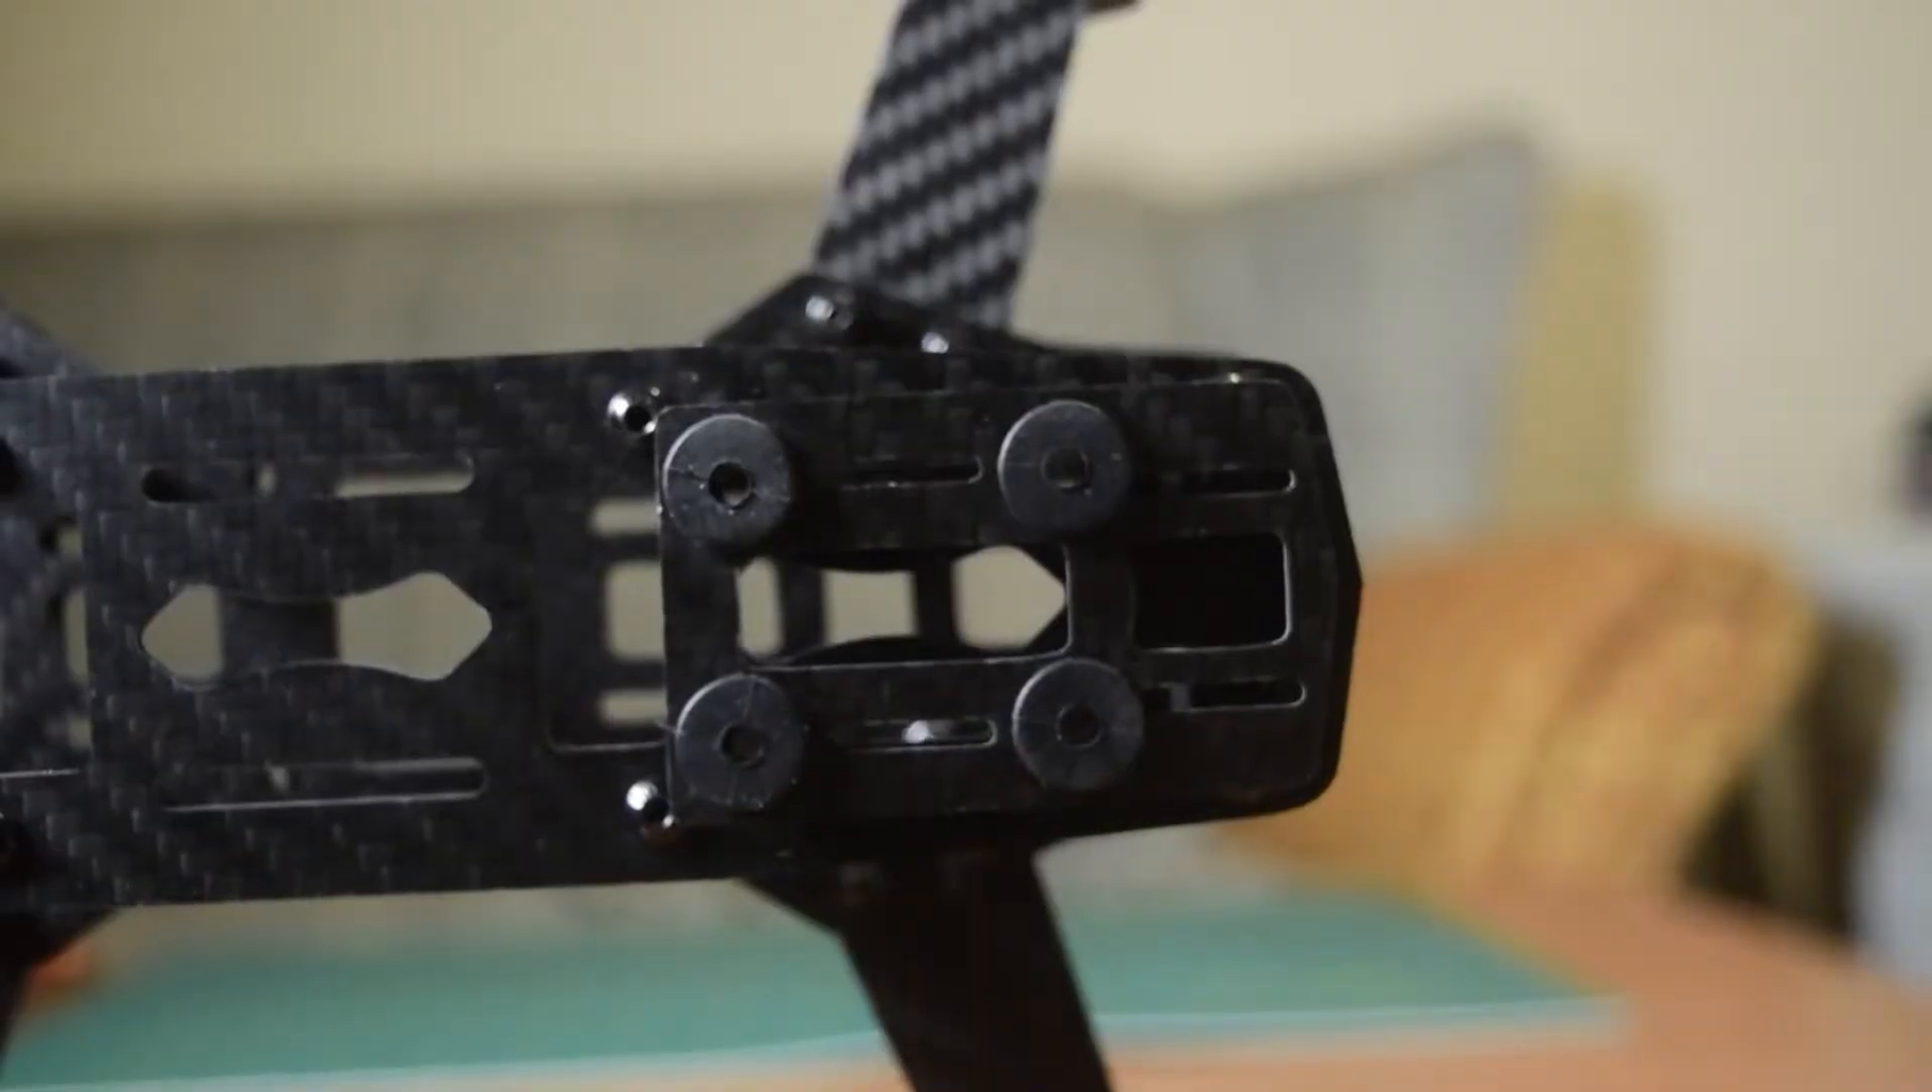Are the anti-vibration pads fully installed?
Yes.